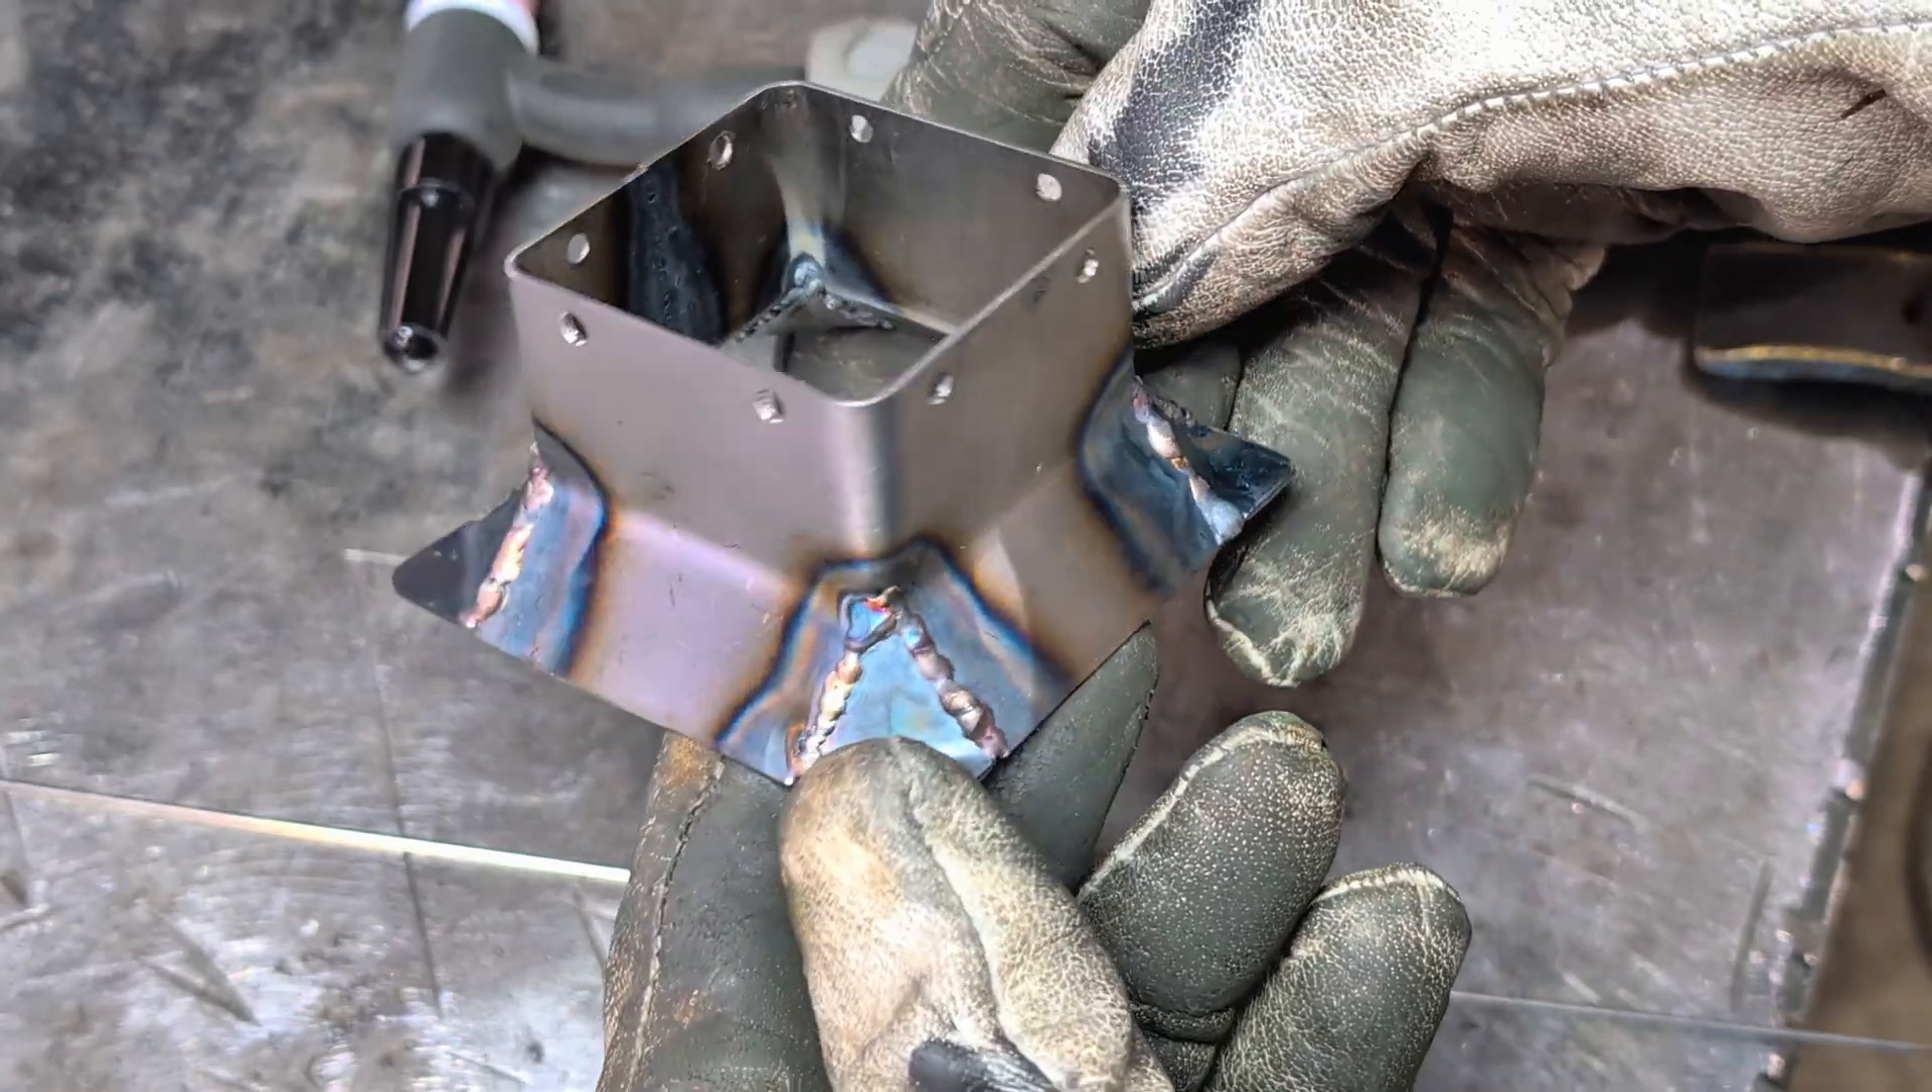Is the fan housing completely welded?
Yes.